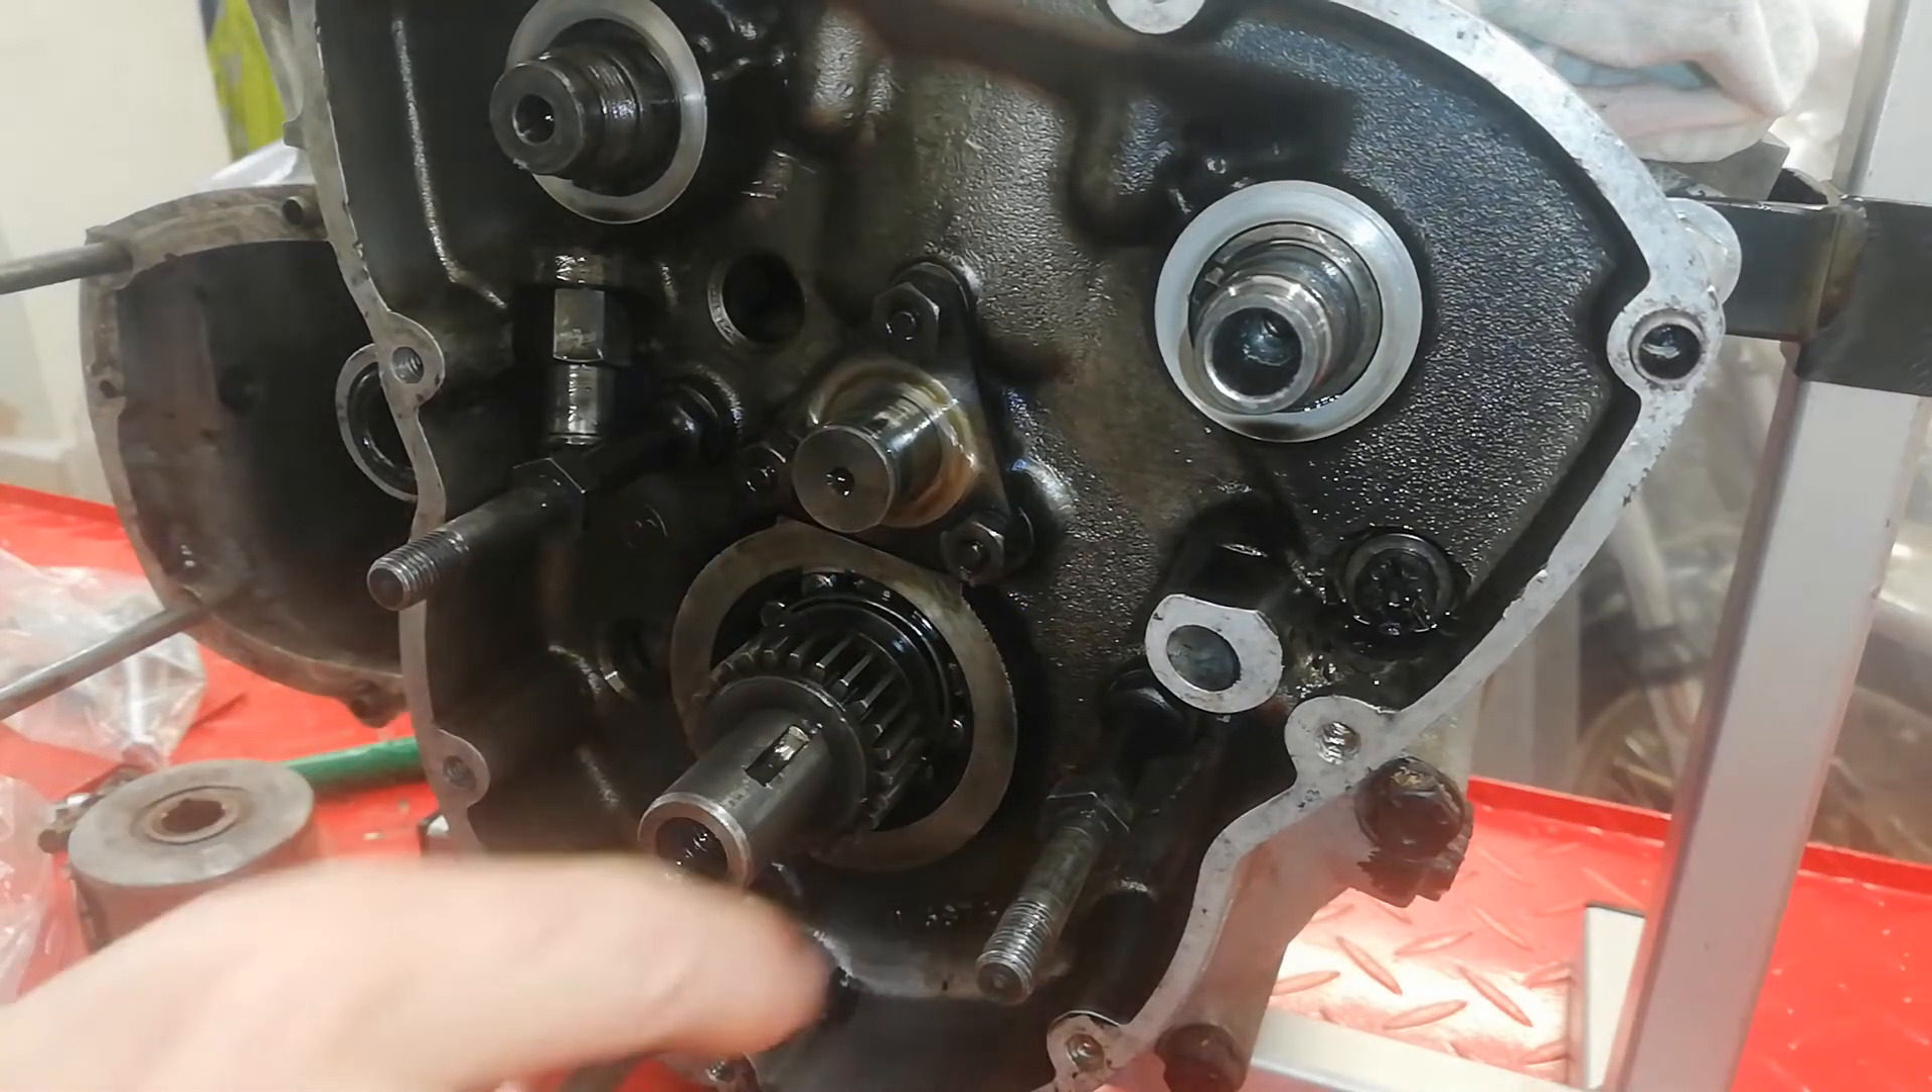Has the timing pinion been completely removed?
No.